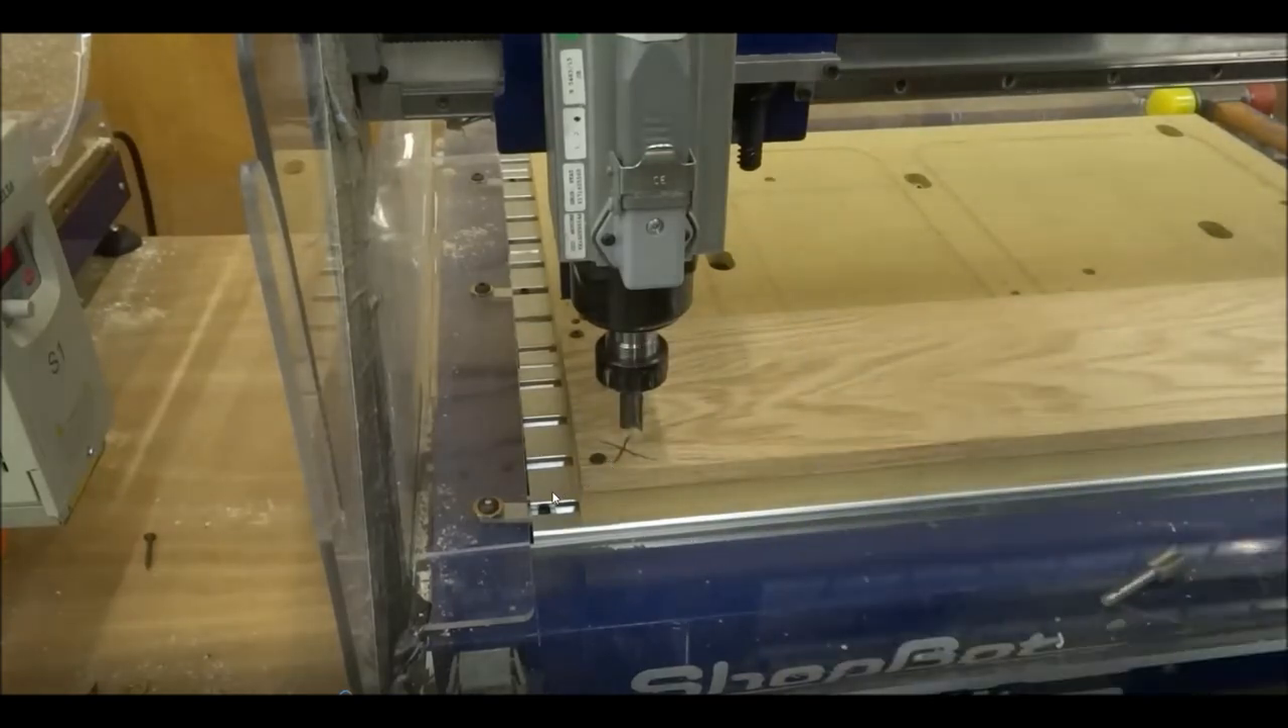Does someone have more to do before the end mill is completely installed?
No.